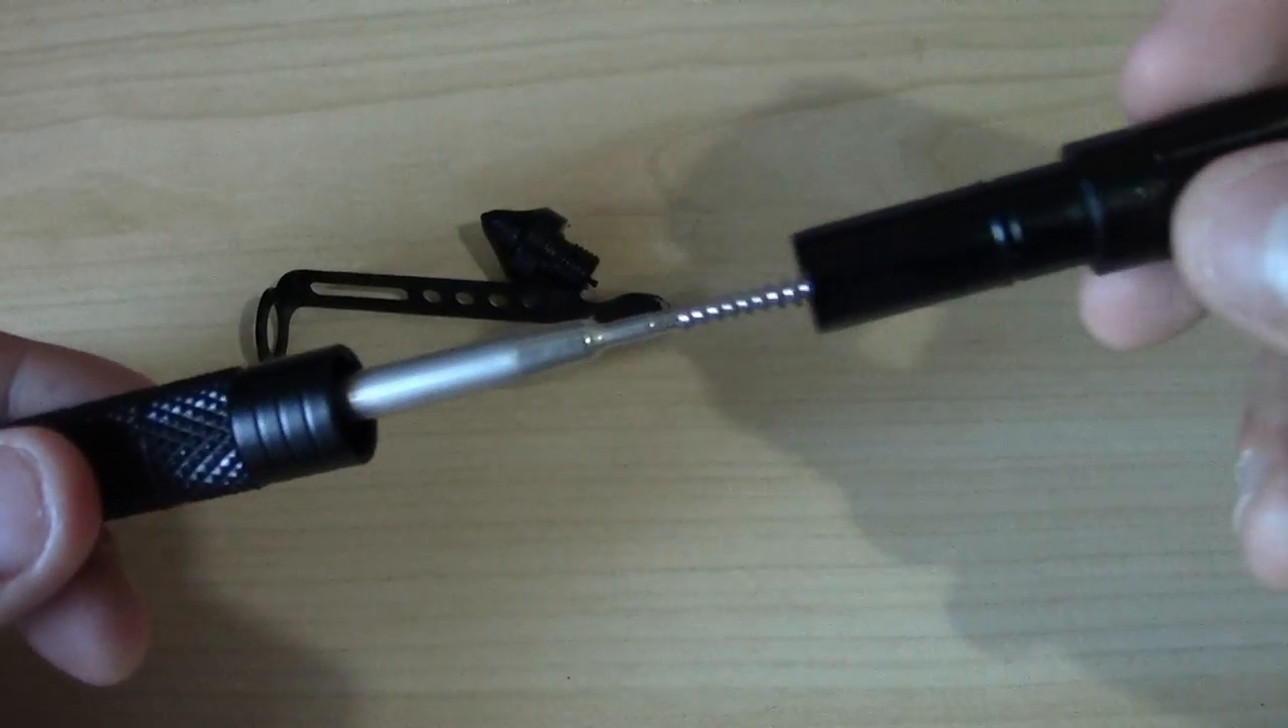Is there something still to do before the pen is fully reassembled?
Yes.